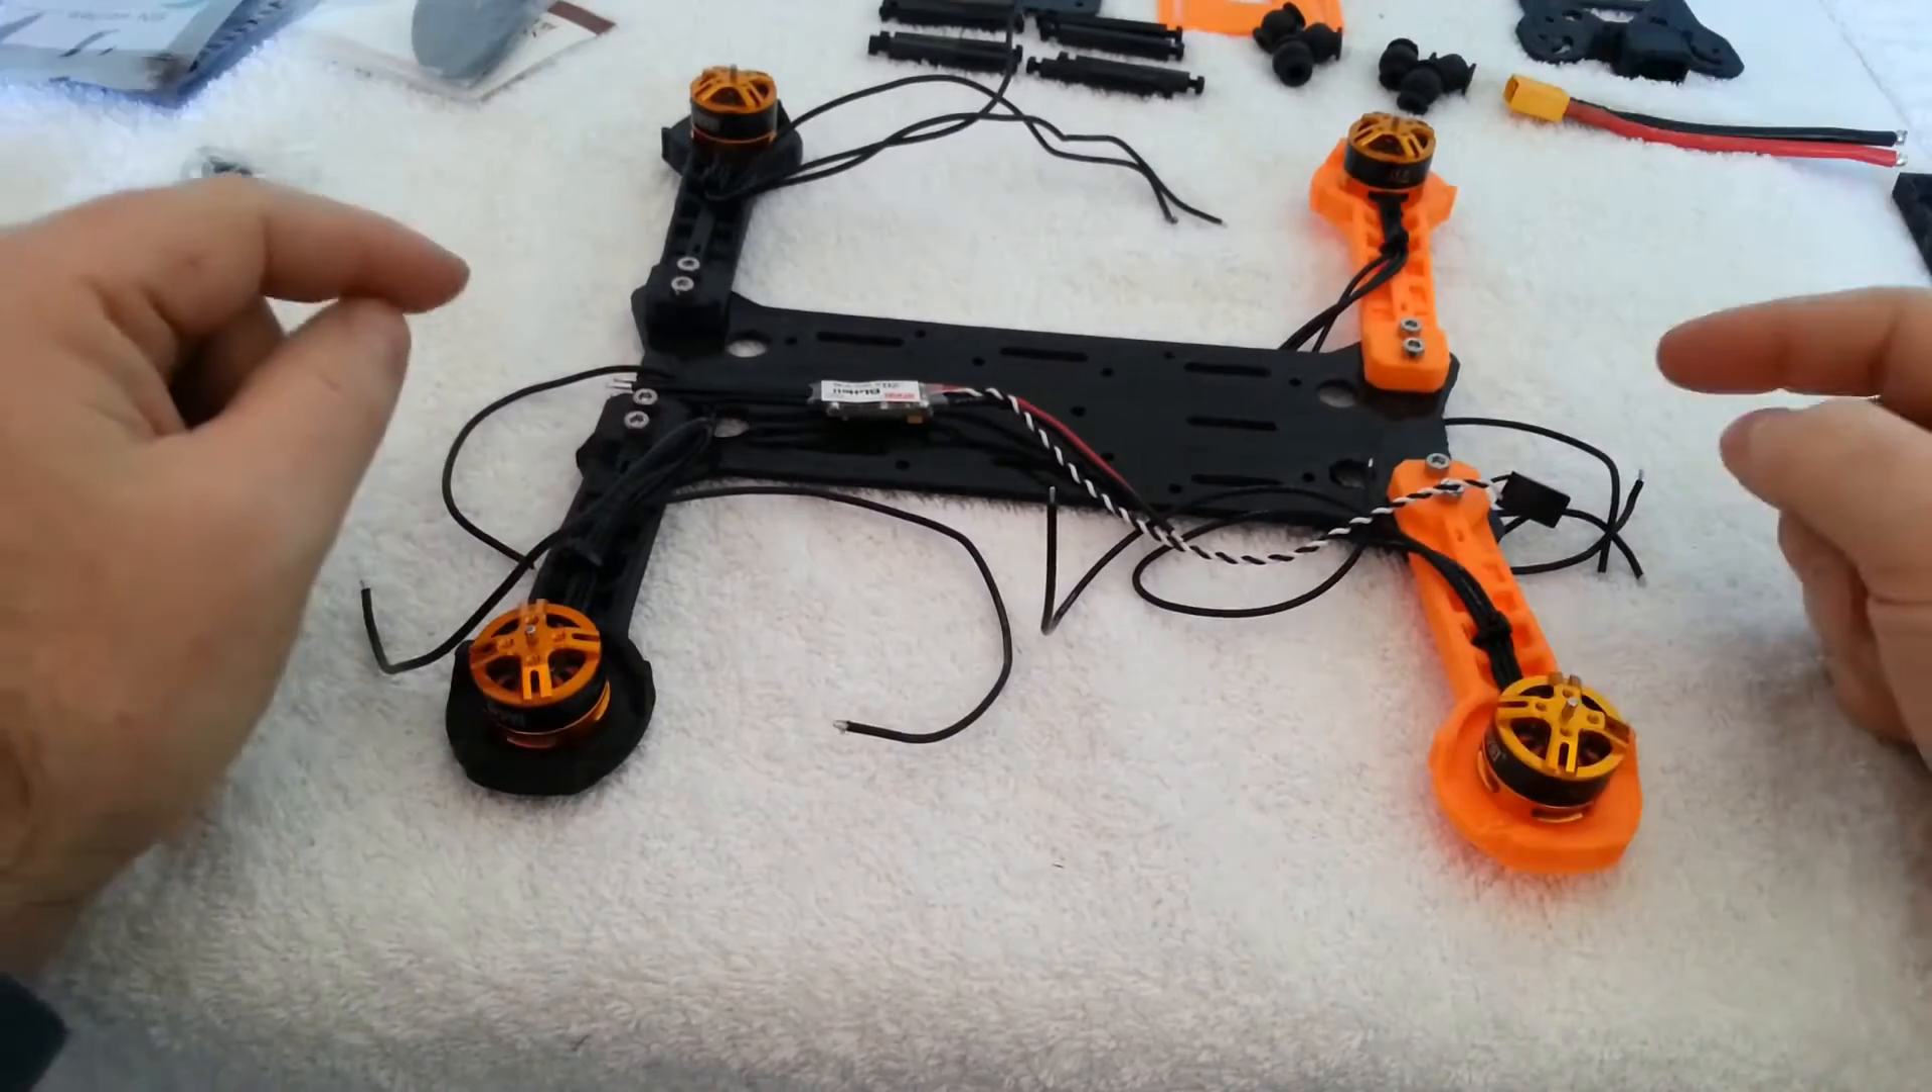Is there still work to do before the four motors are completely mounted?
No.